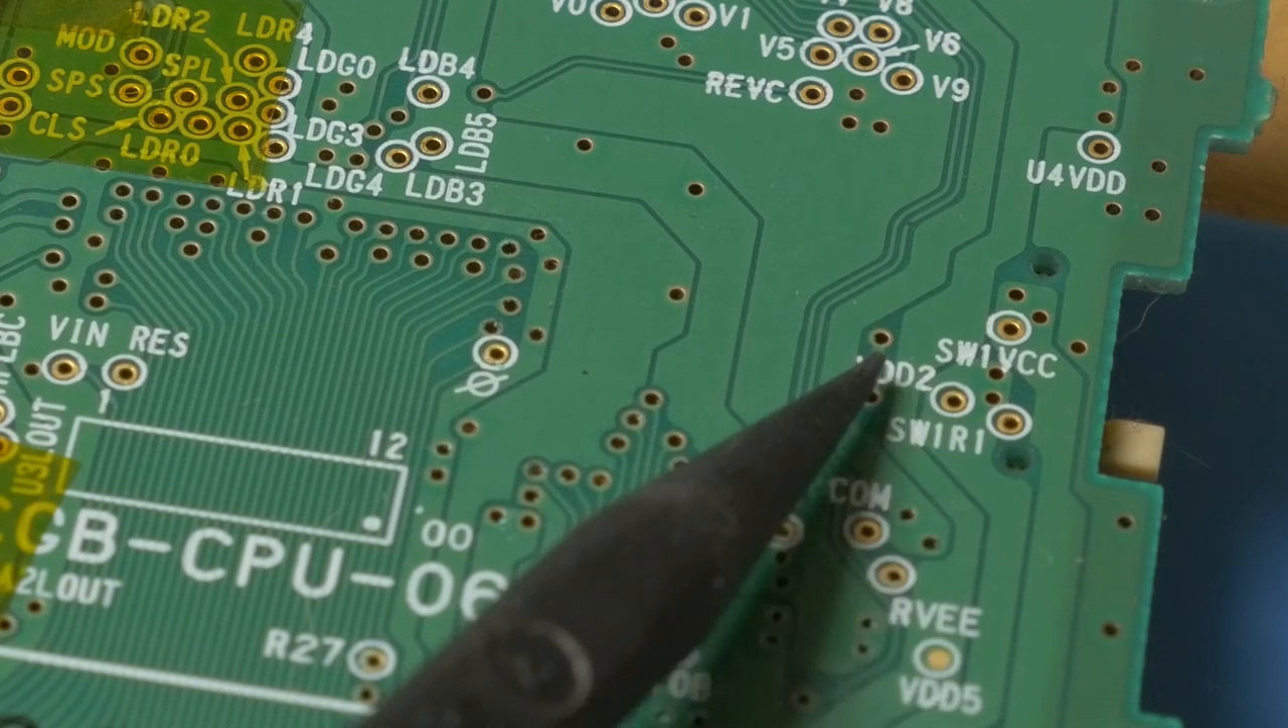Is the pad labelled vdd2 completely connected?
No.